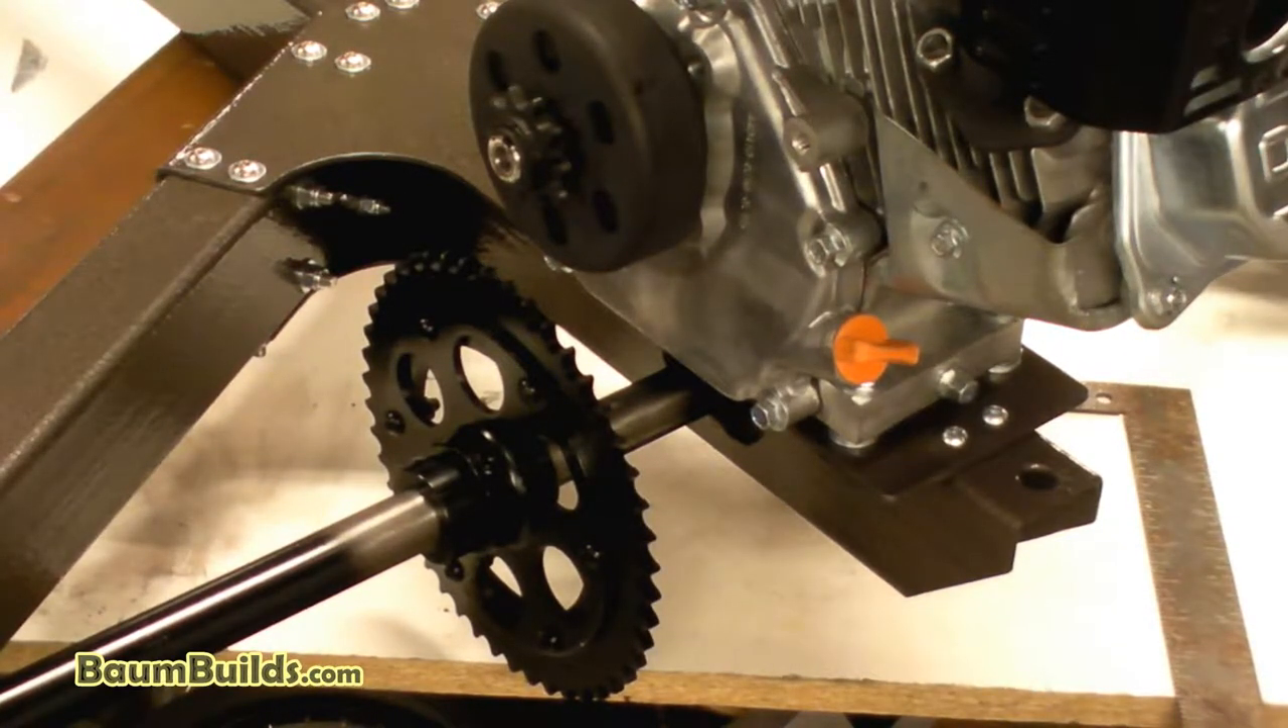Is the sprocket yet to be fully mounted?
No.